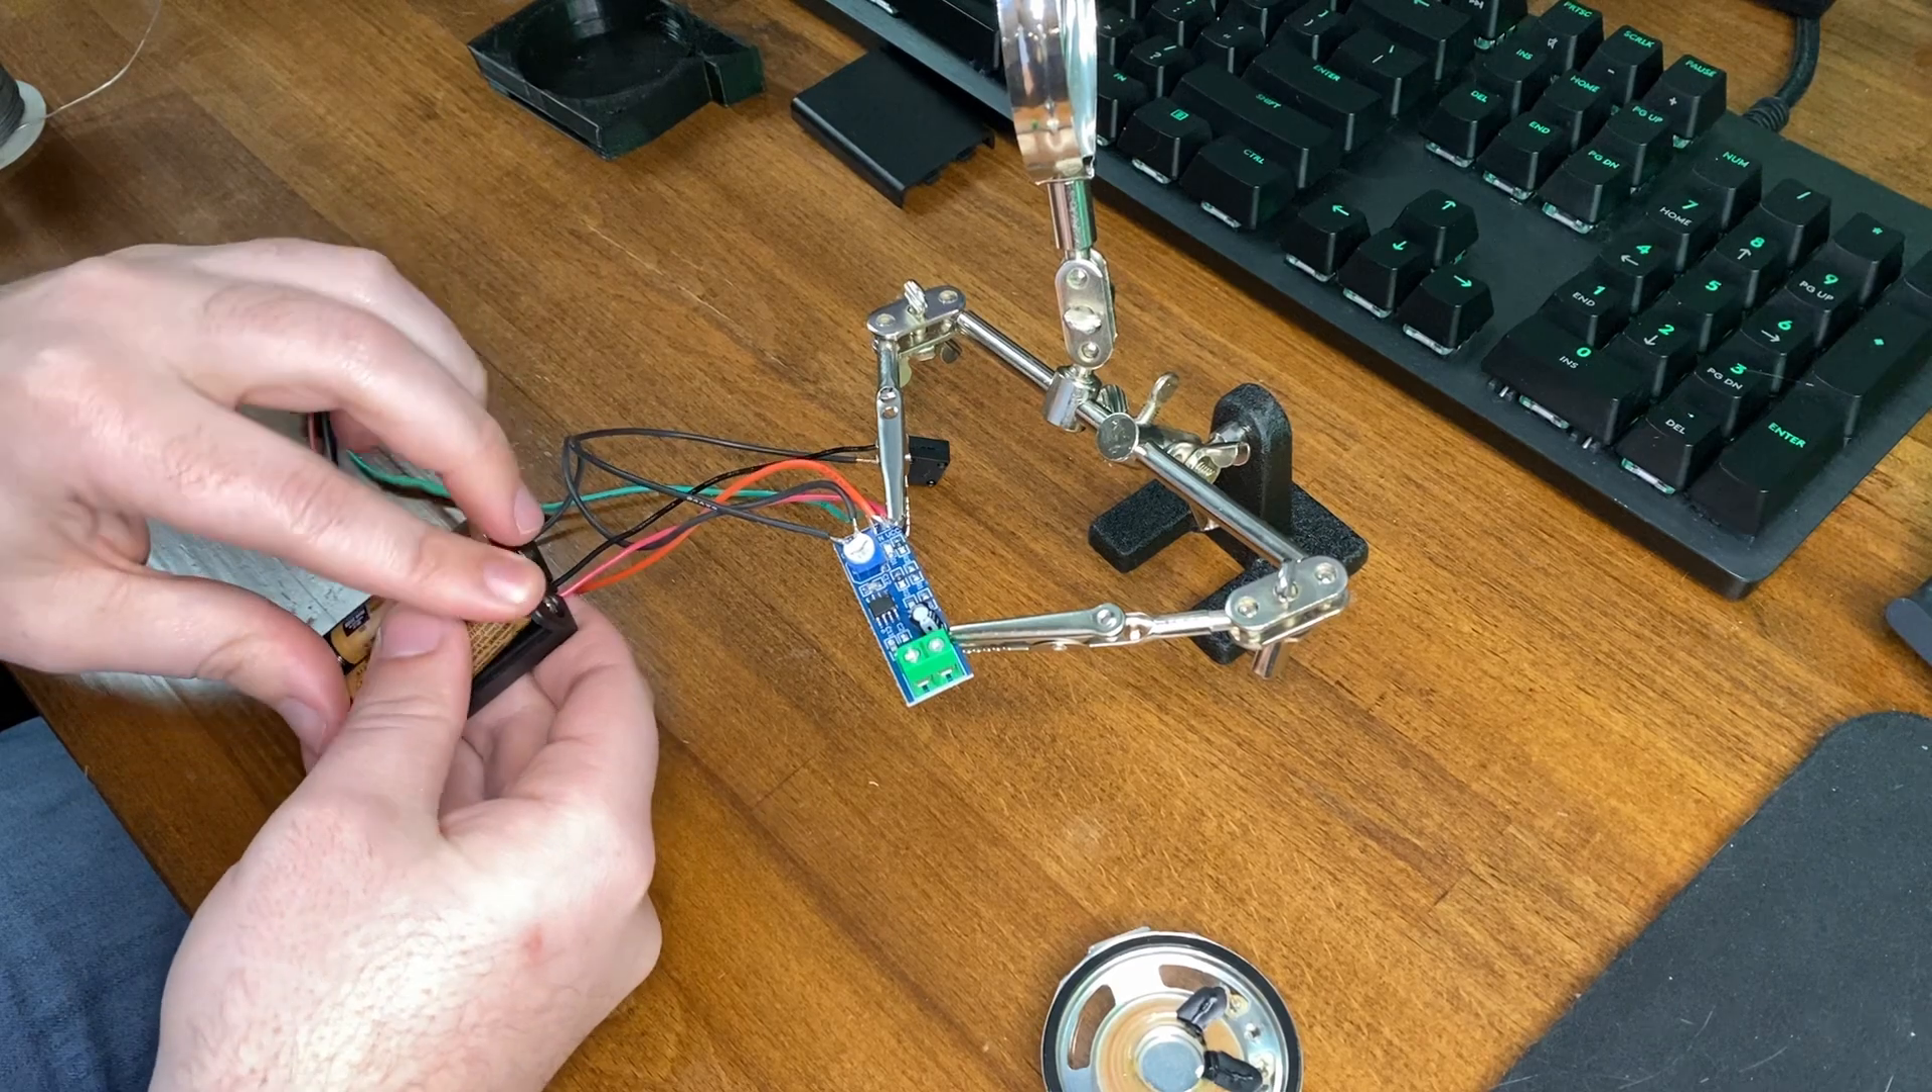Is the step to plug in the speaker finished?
No.